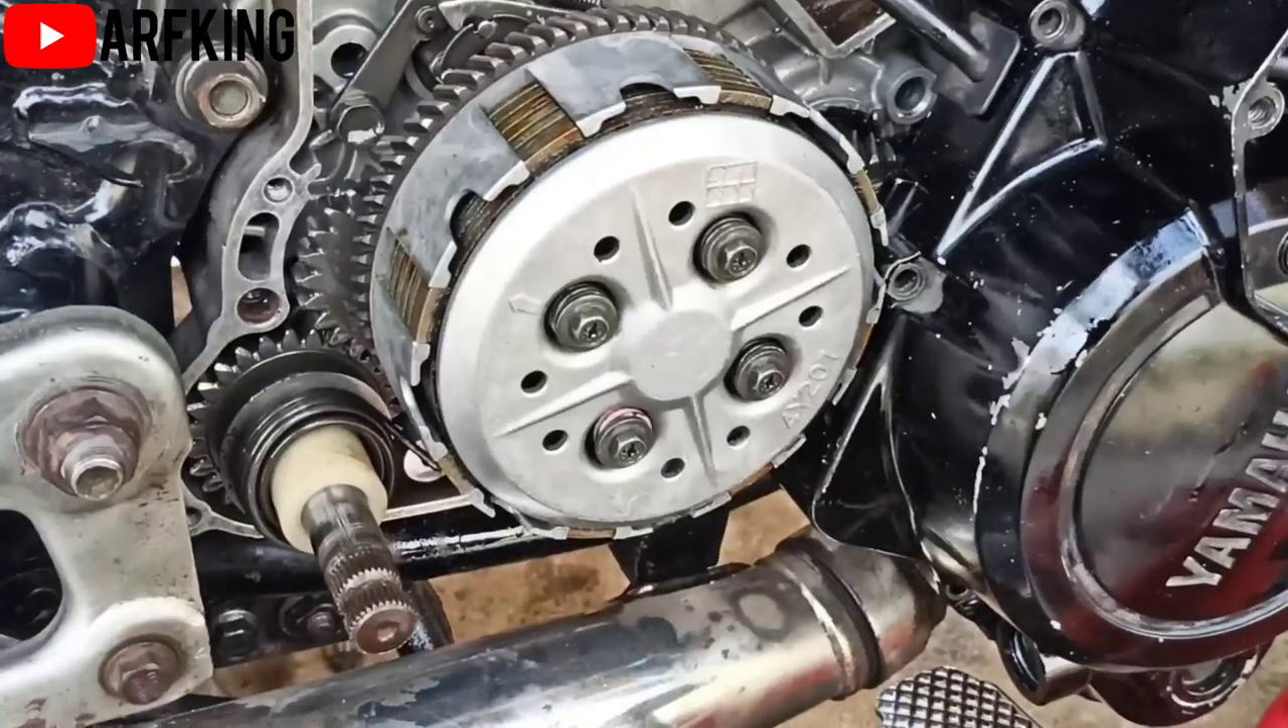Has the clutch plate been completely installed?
Yes.